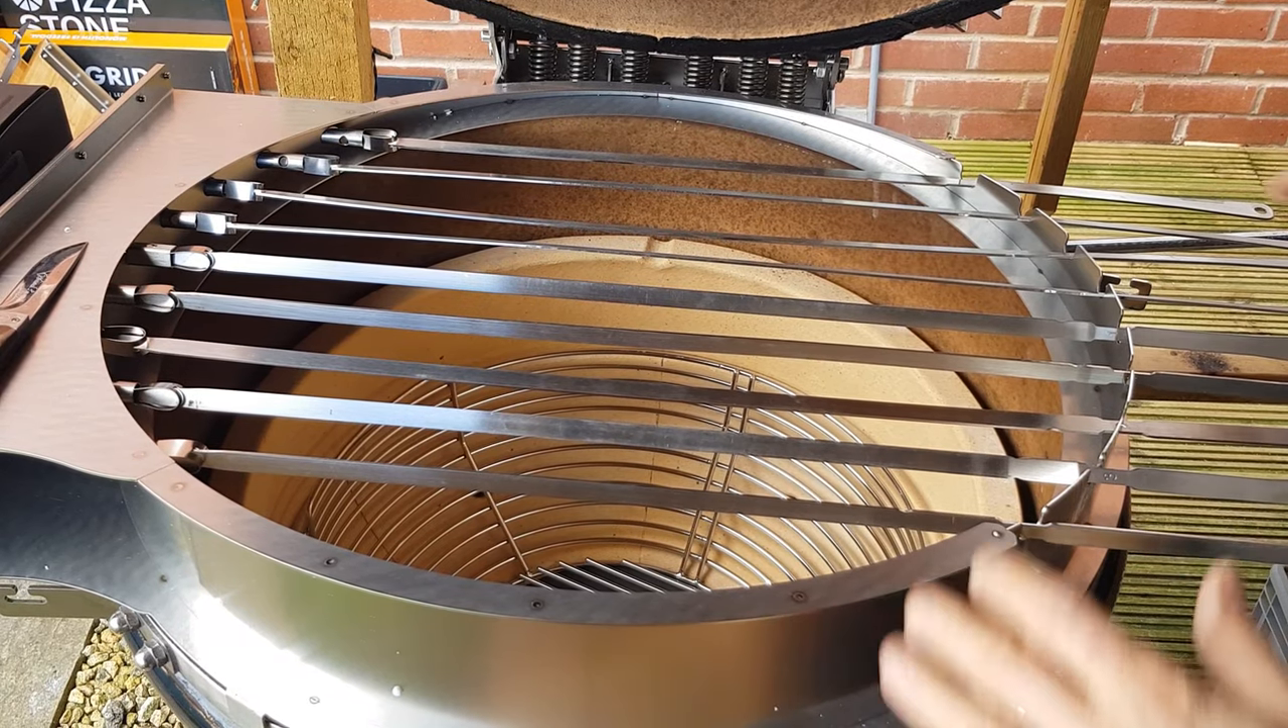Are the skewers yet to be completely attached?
No.